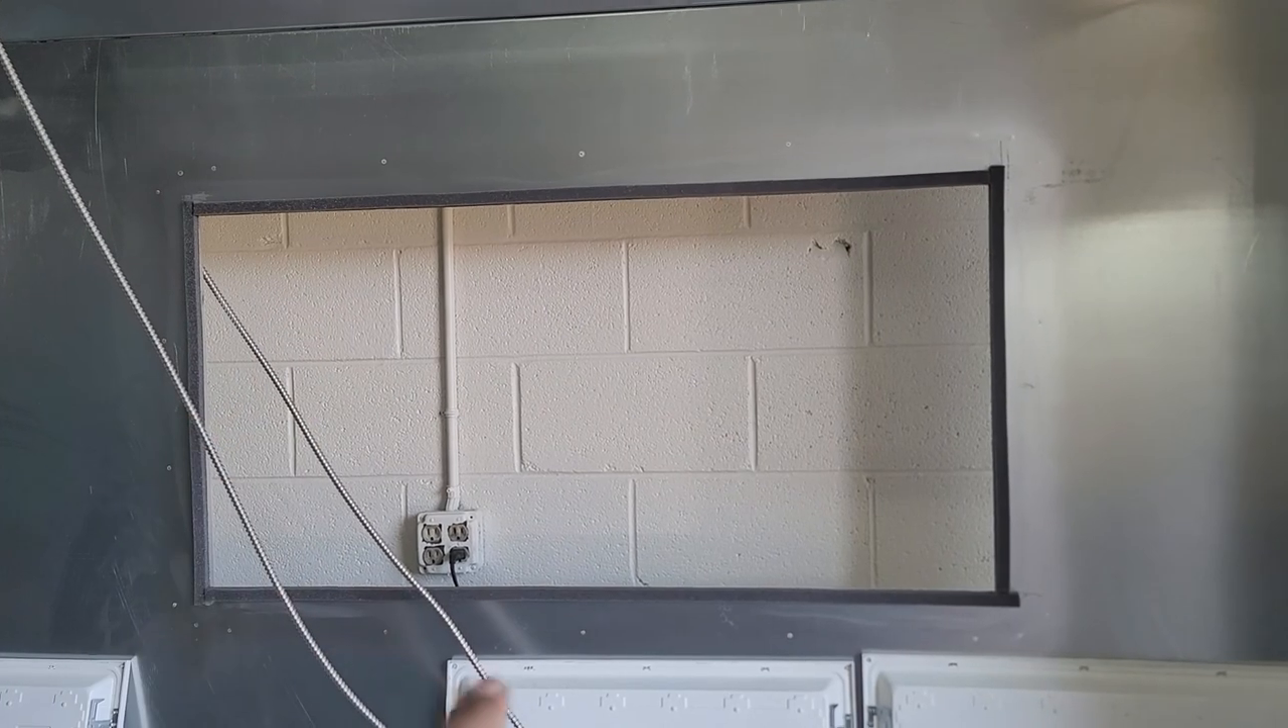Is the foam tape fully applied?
Yes.